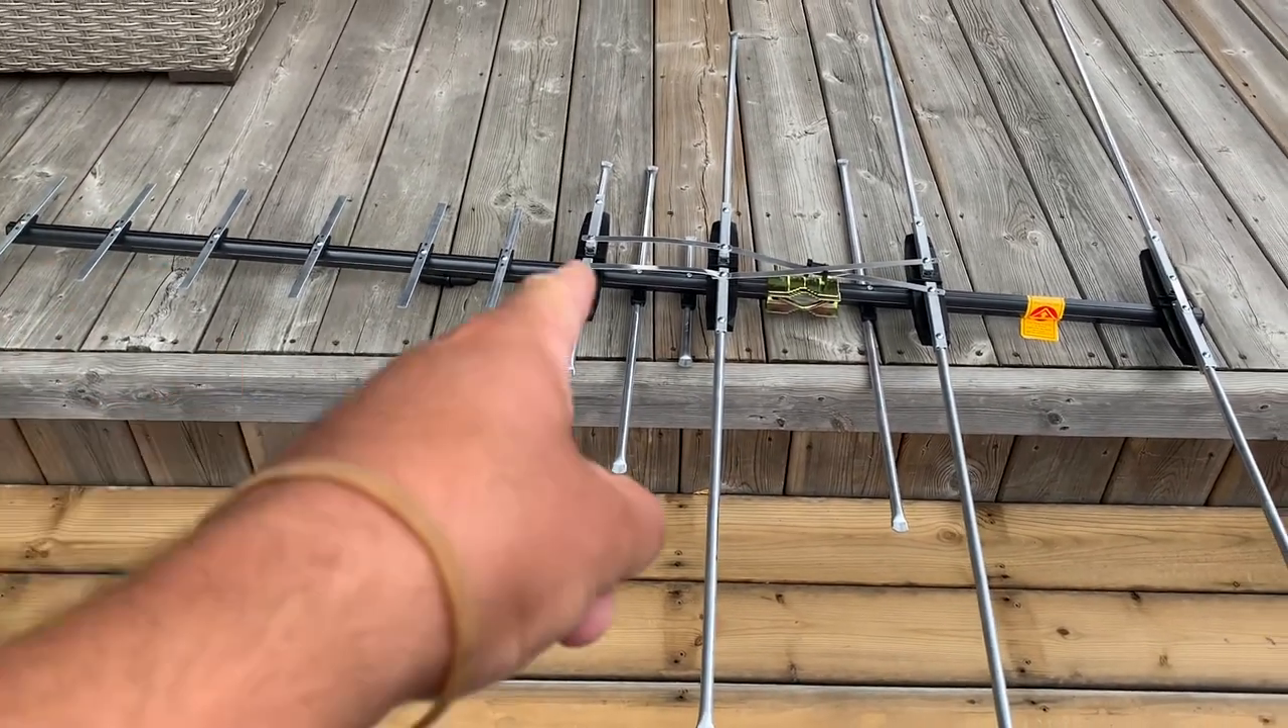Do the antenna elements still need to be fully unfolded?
No.